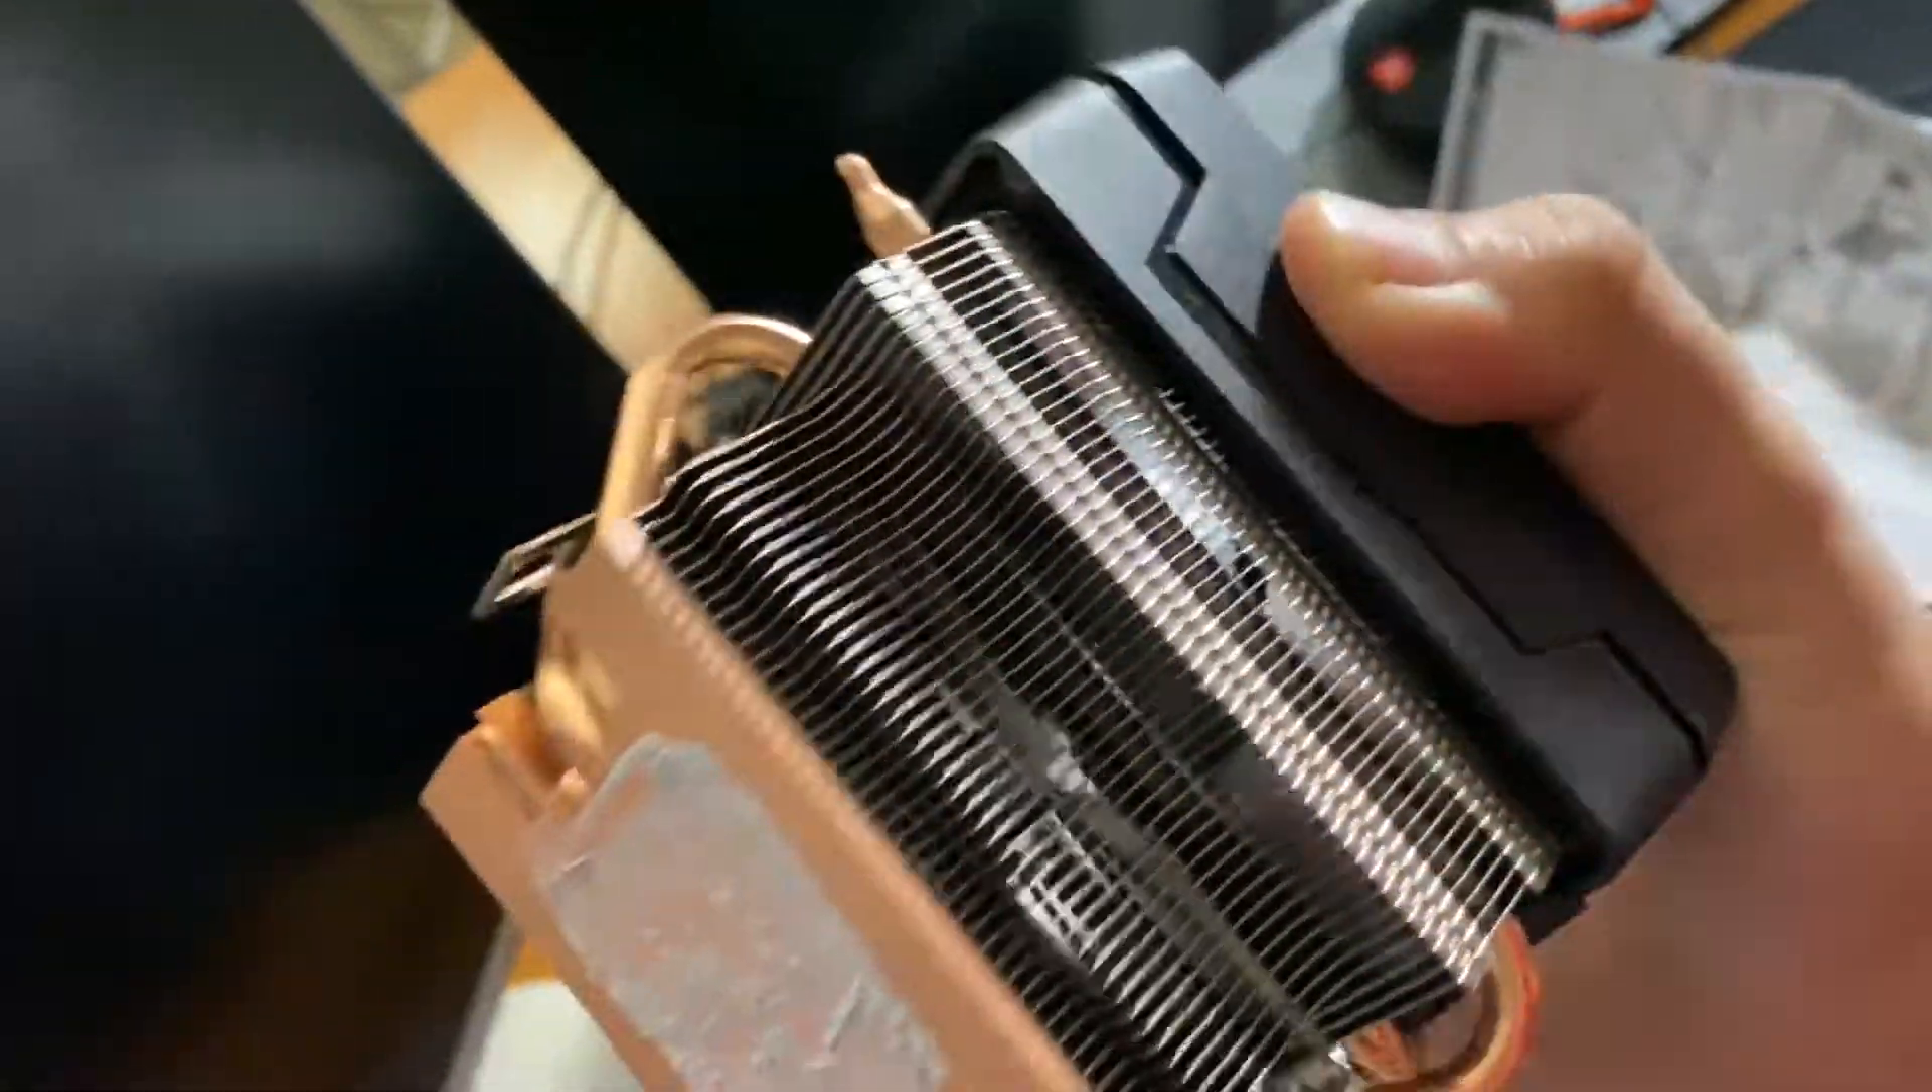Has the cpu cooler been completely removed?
Yes.